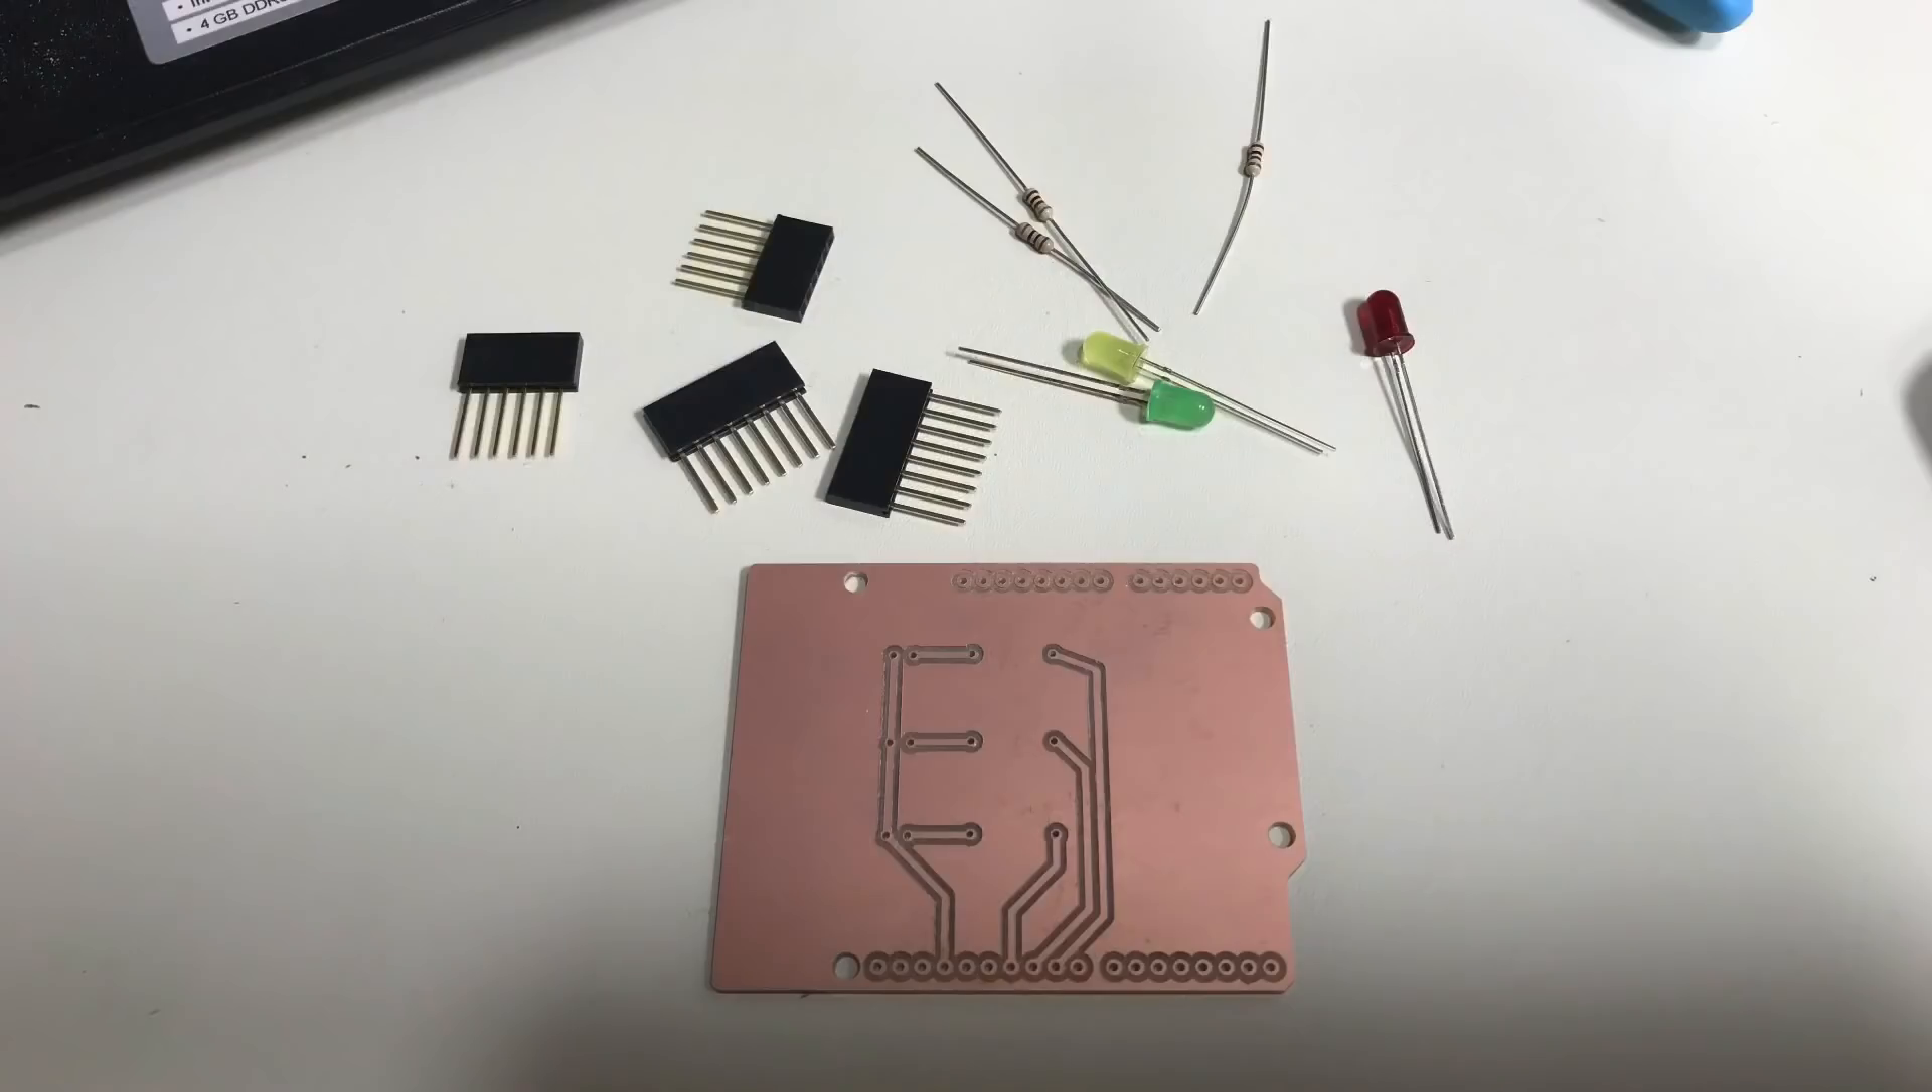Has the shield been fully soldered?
No.